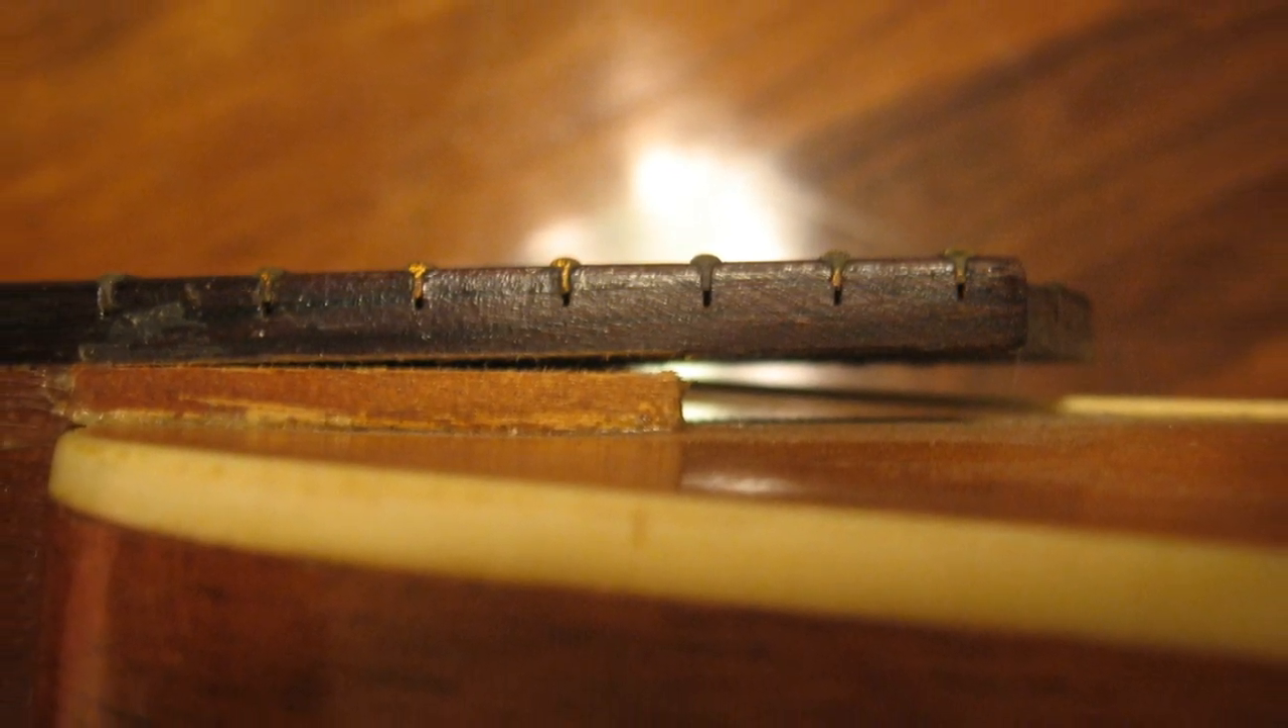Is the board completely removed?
No.